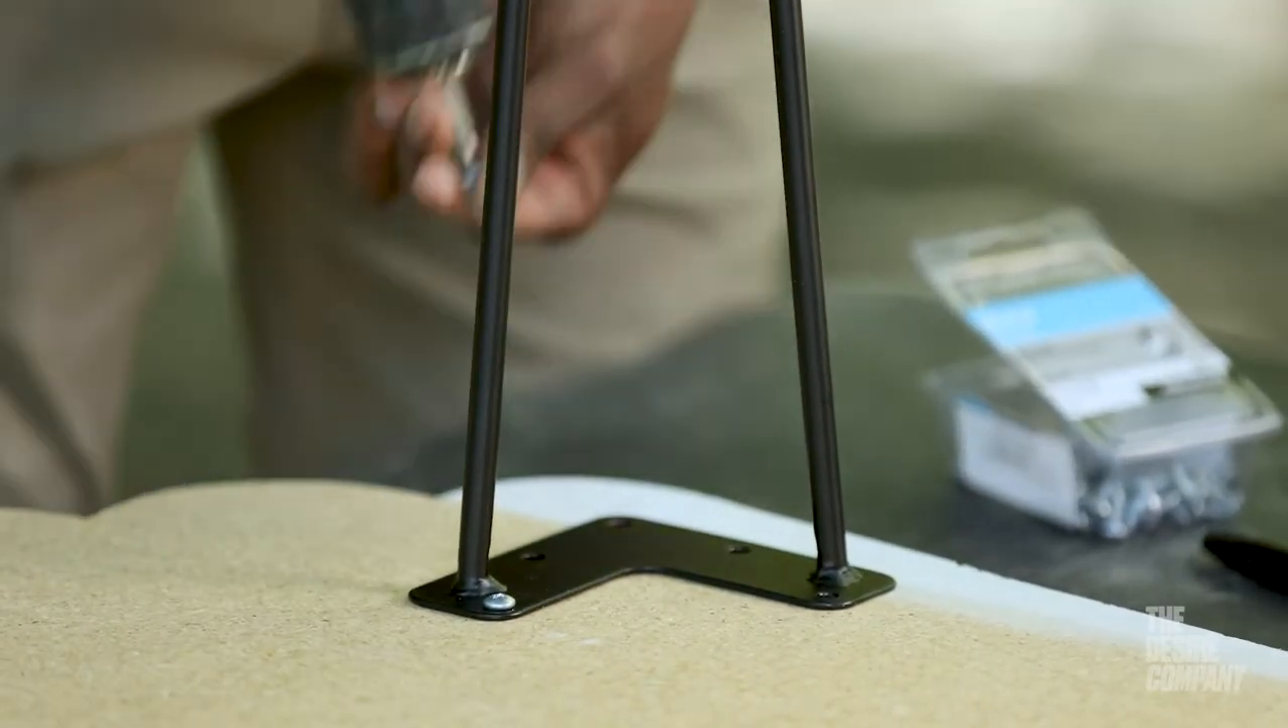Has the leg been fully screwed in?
No.